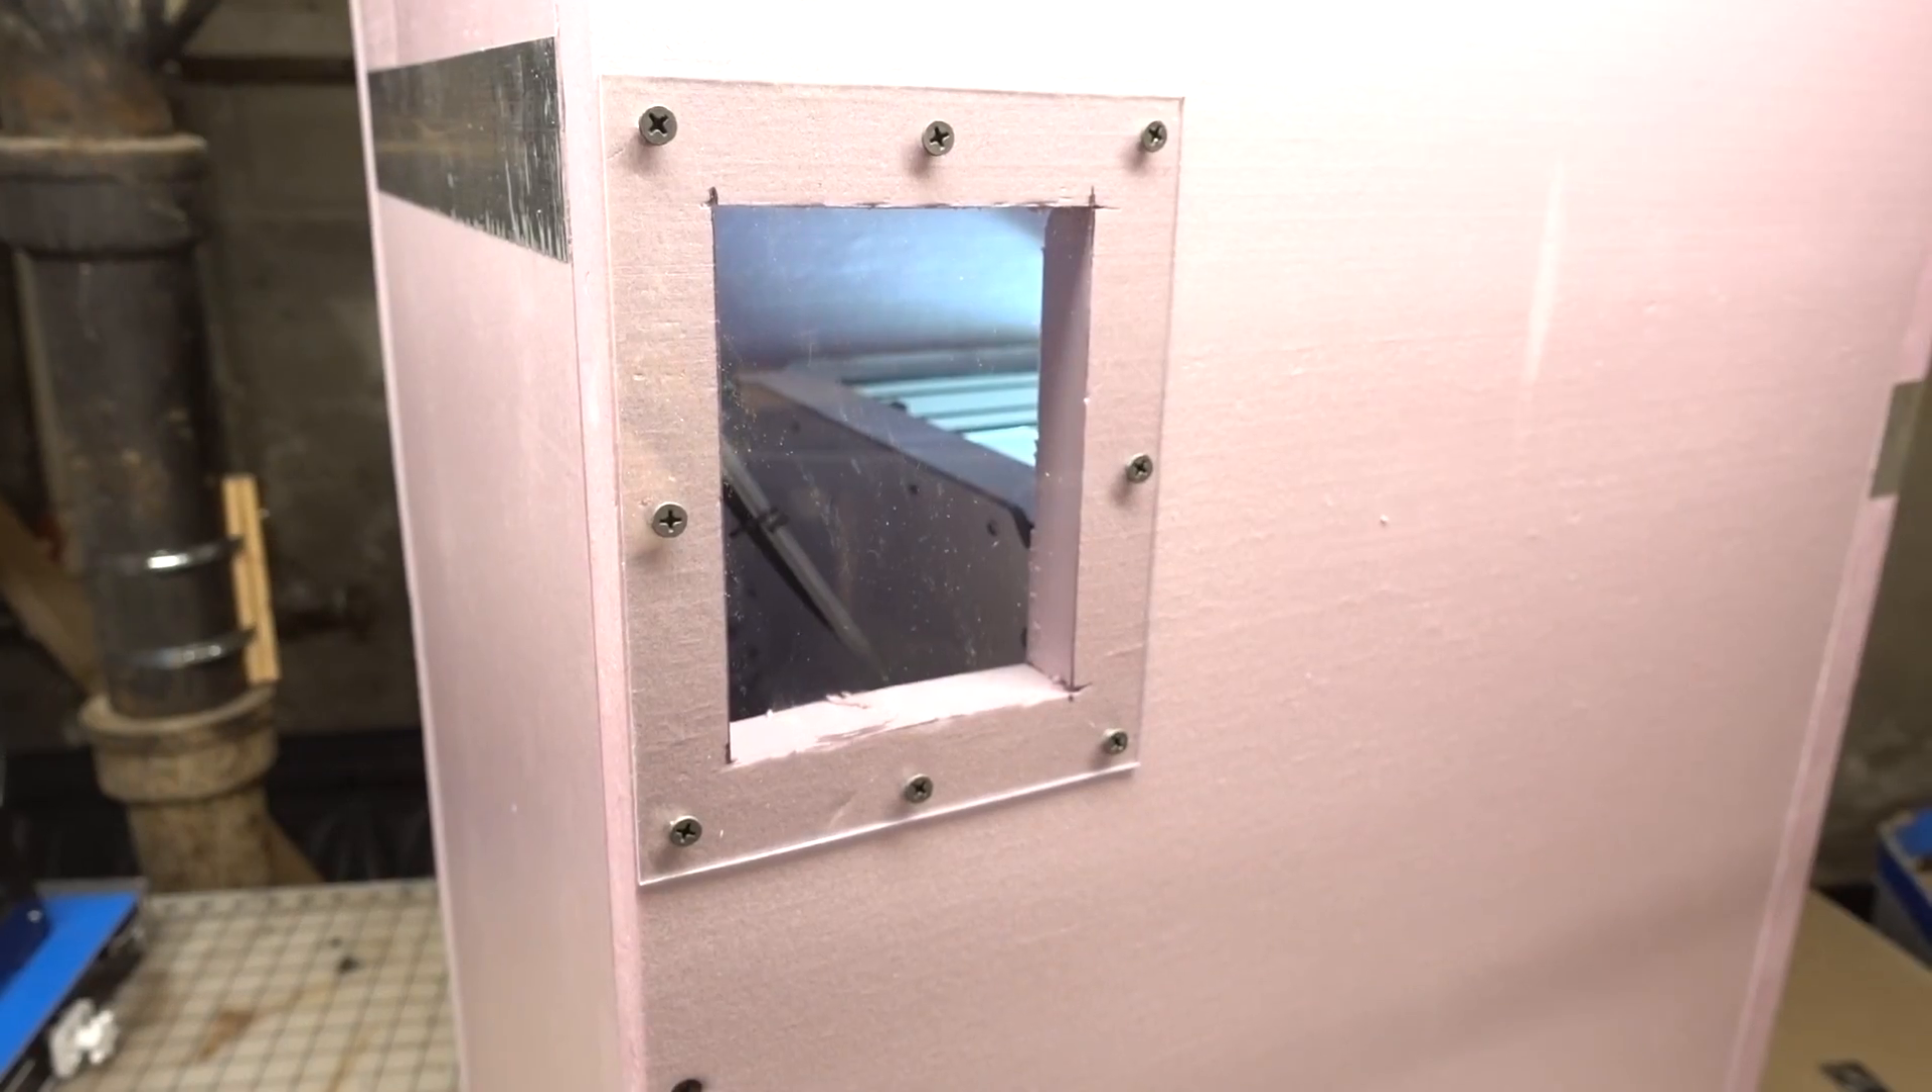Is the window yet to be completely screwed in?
No.